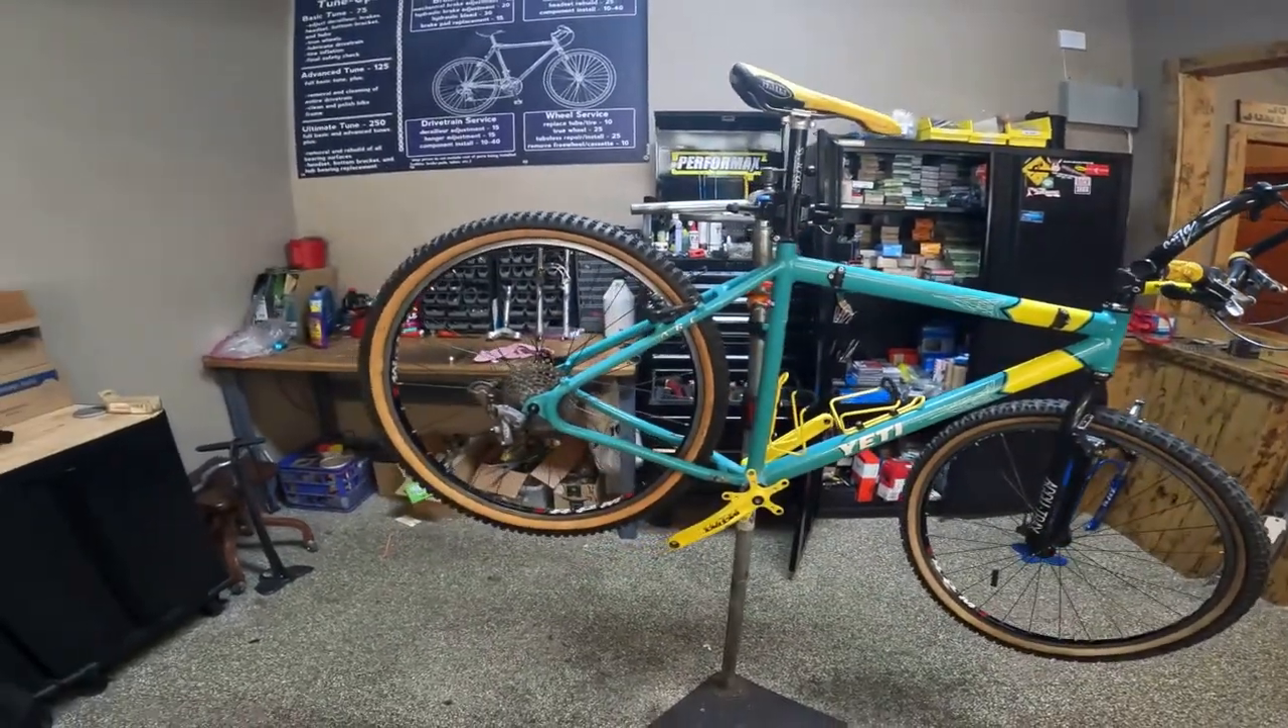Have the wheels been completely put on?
Yes.